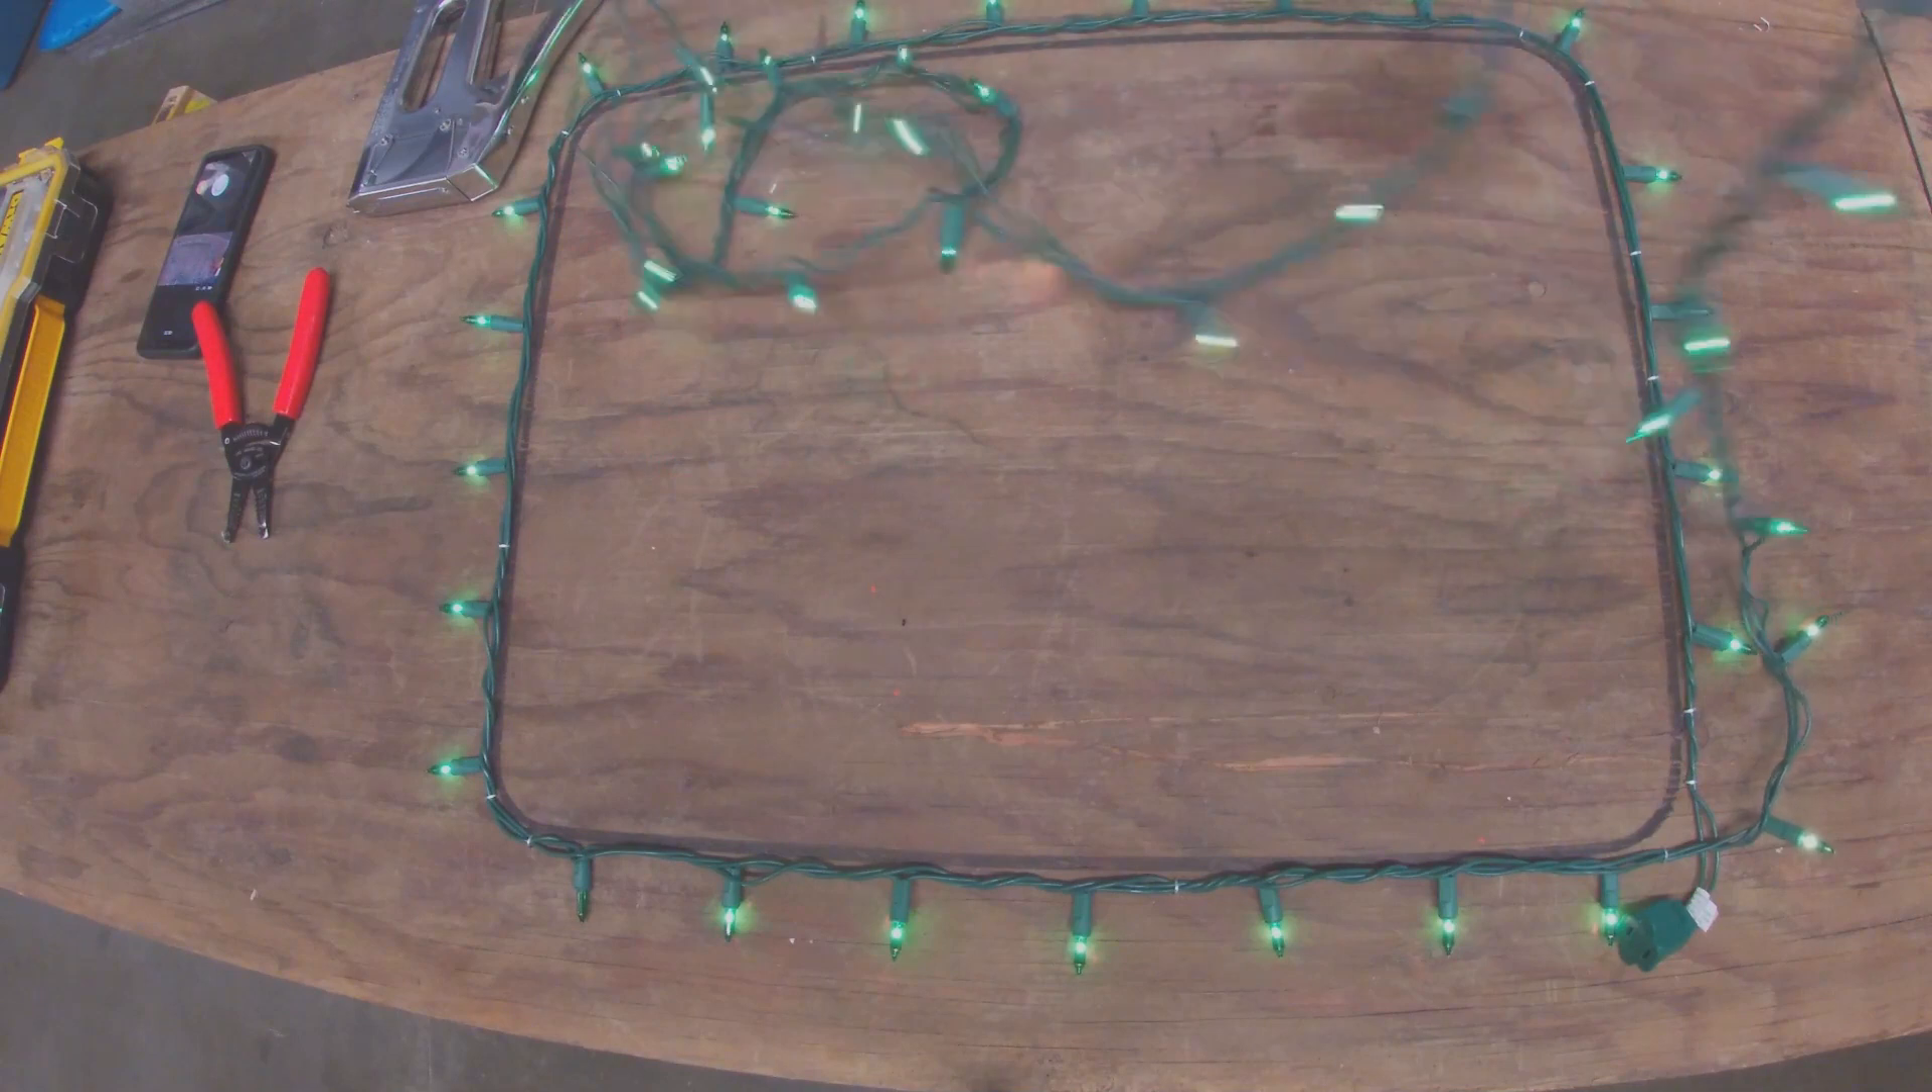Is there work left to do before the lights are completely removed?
Yes.